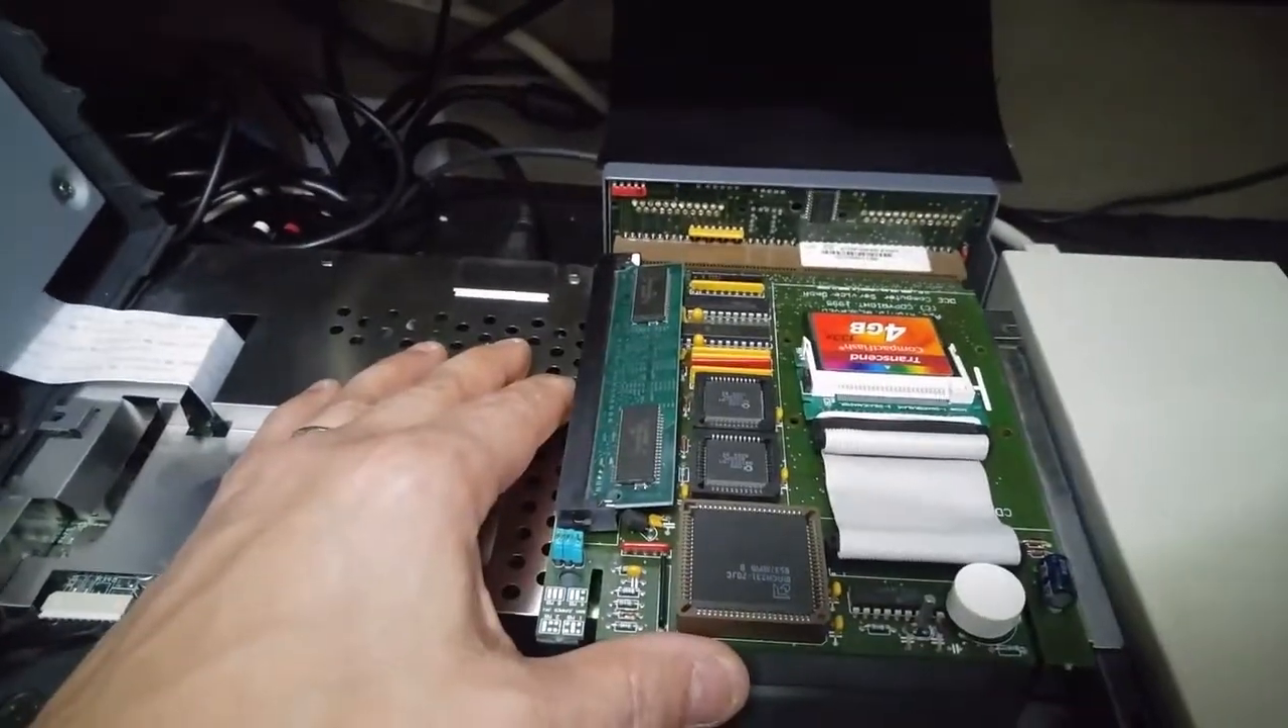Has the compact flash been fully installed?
Yes.